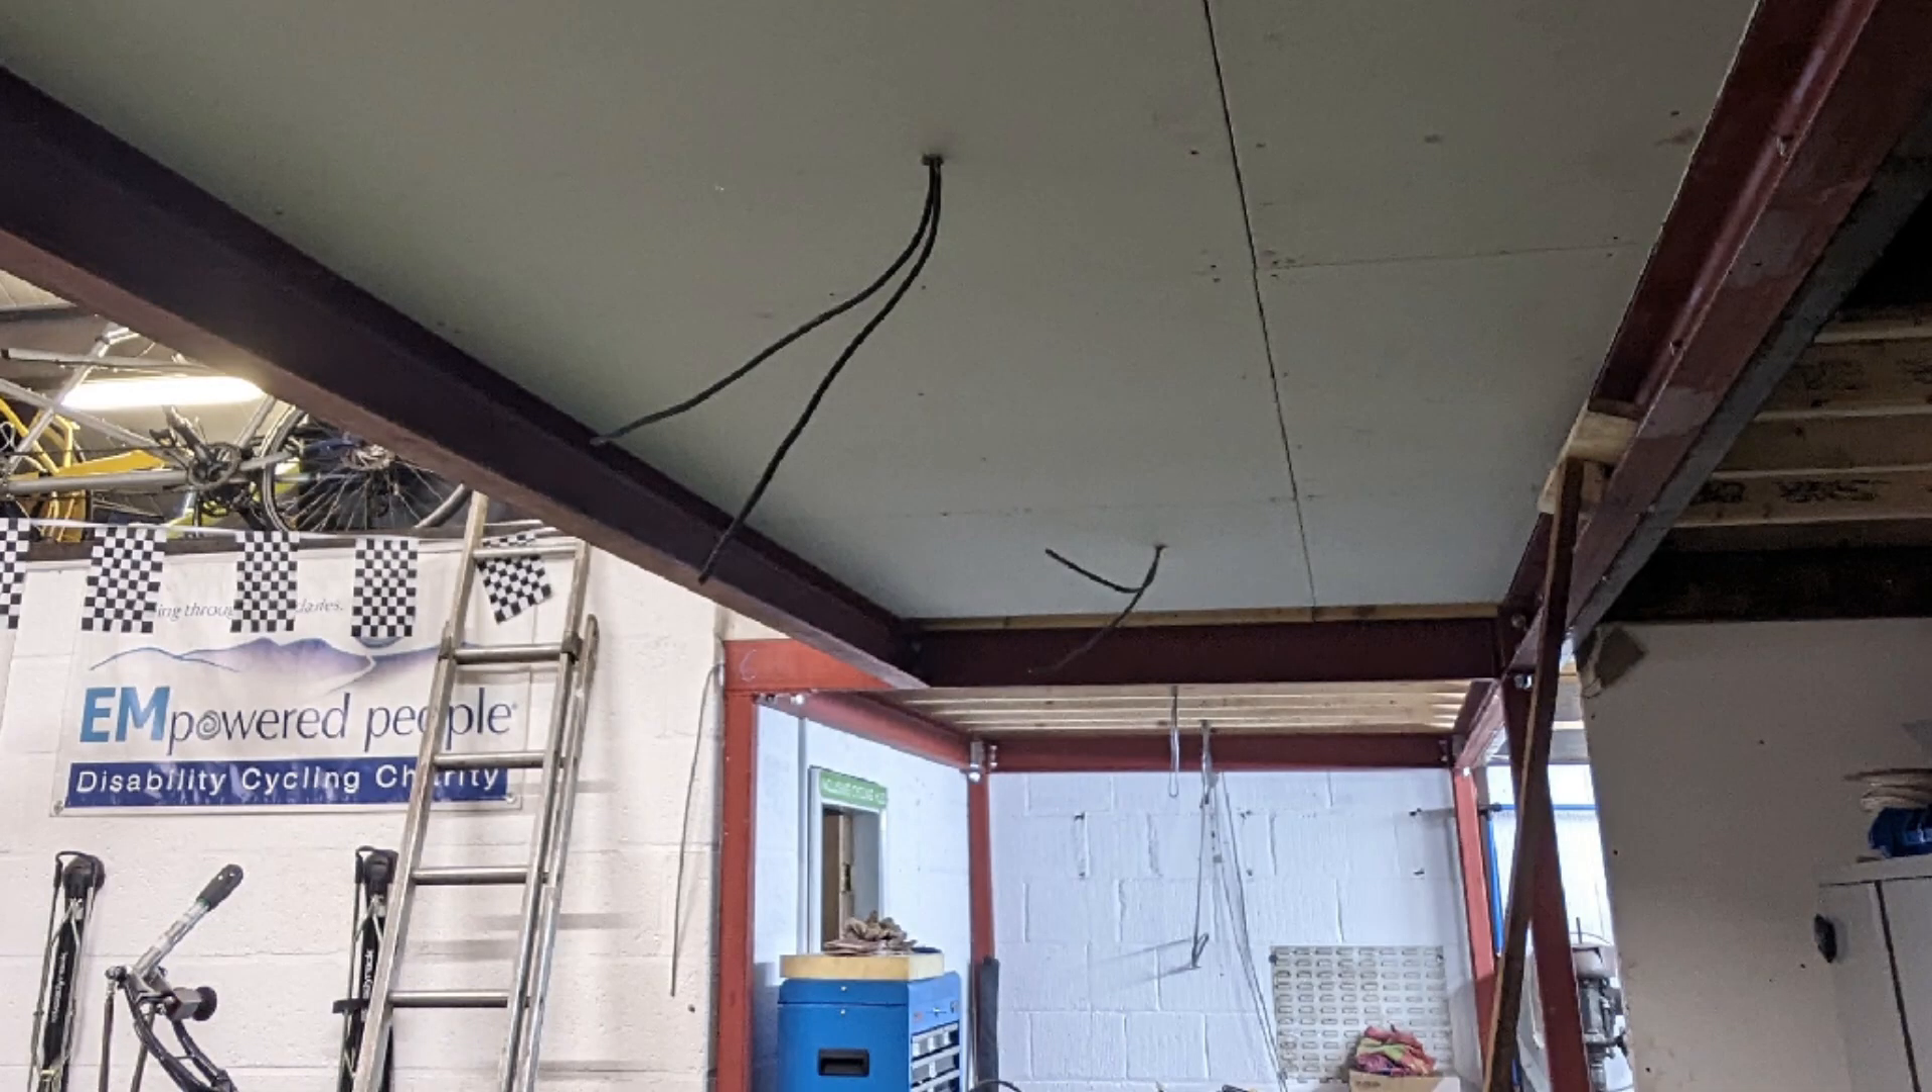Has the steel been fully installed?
Yes.